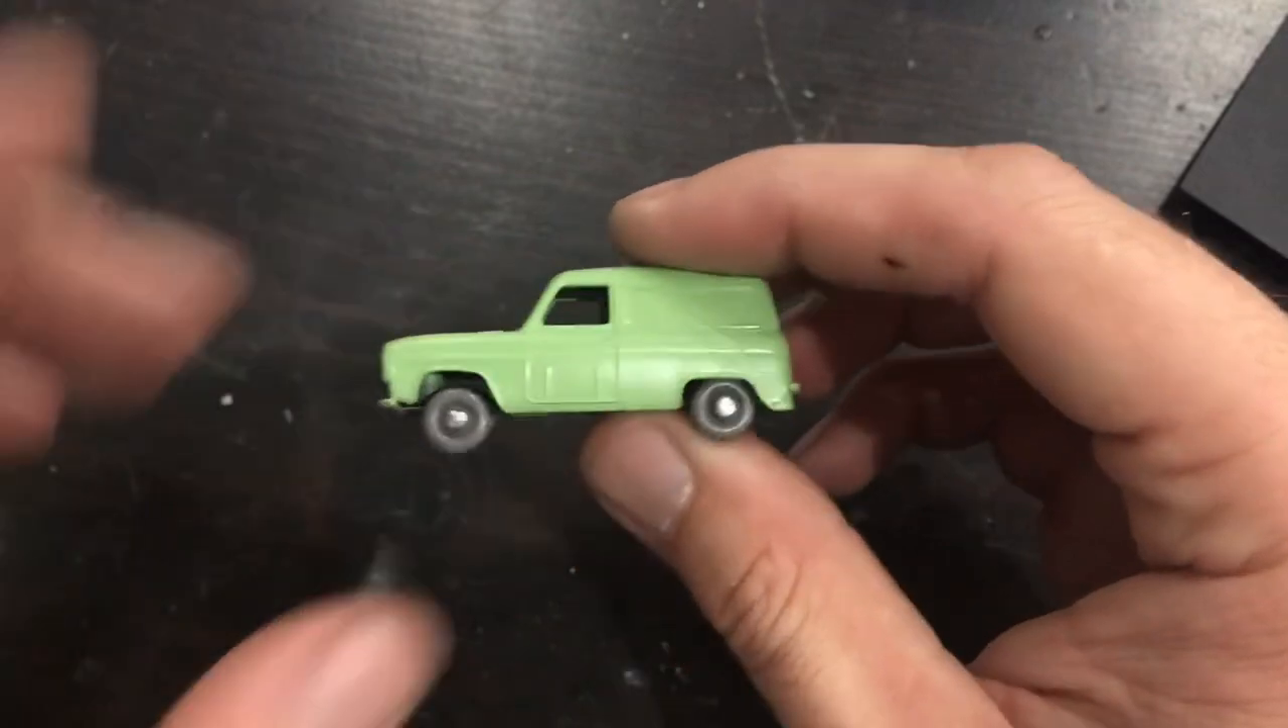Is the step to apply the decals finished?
No.